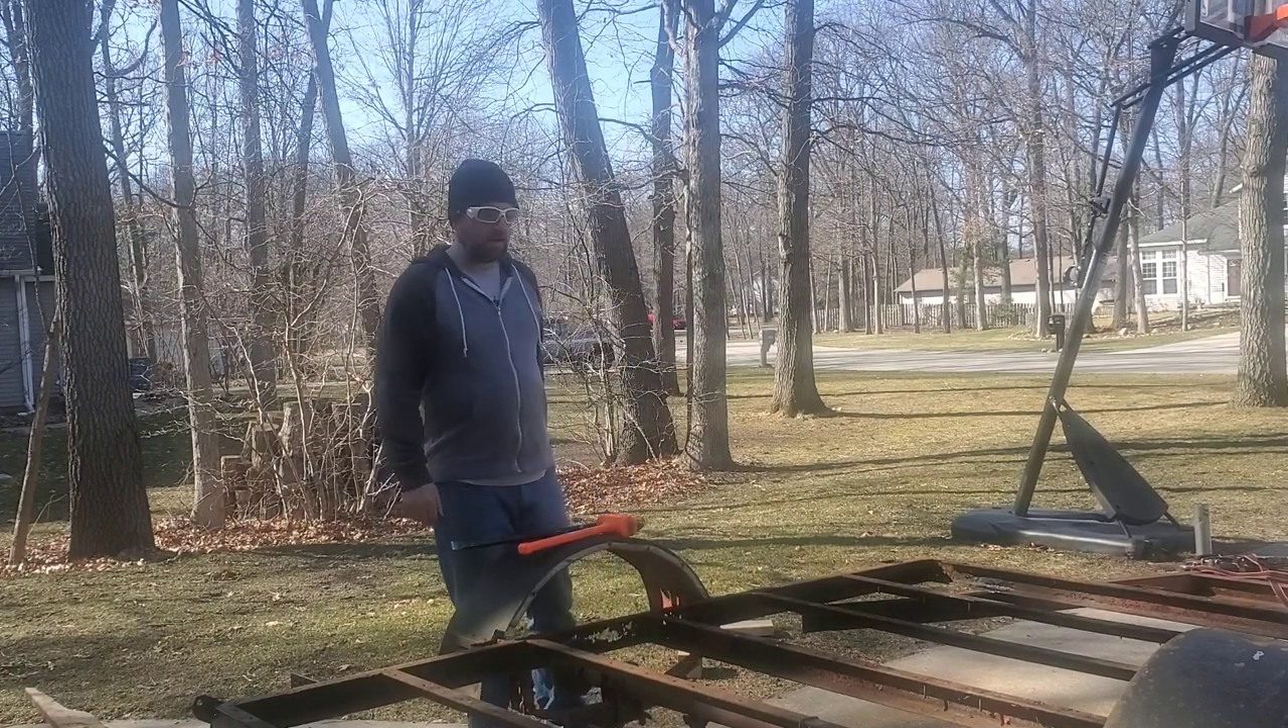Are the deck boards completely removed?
Yes.